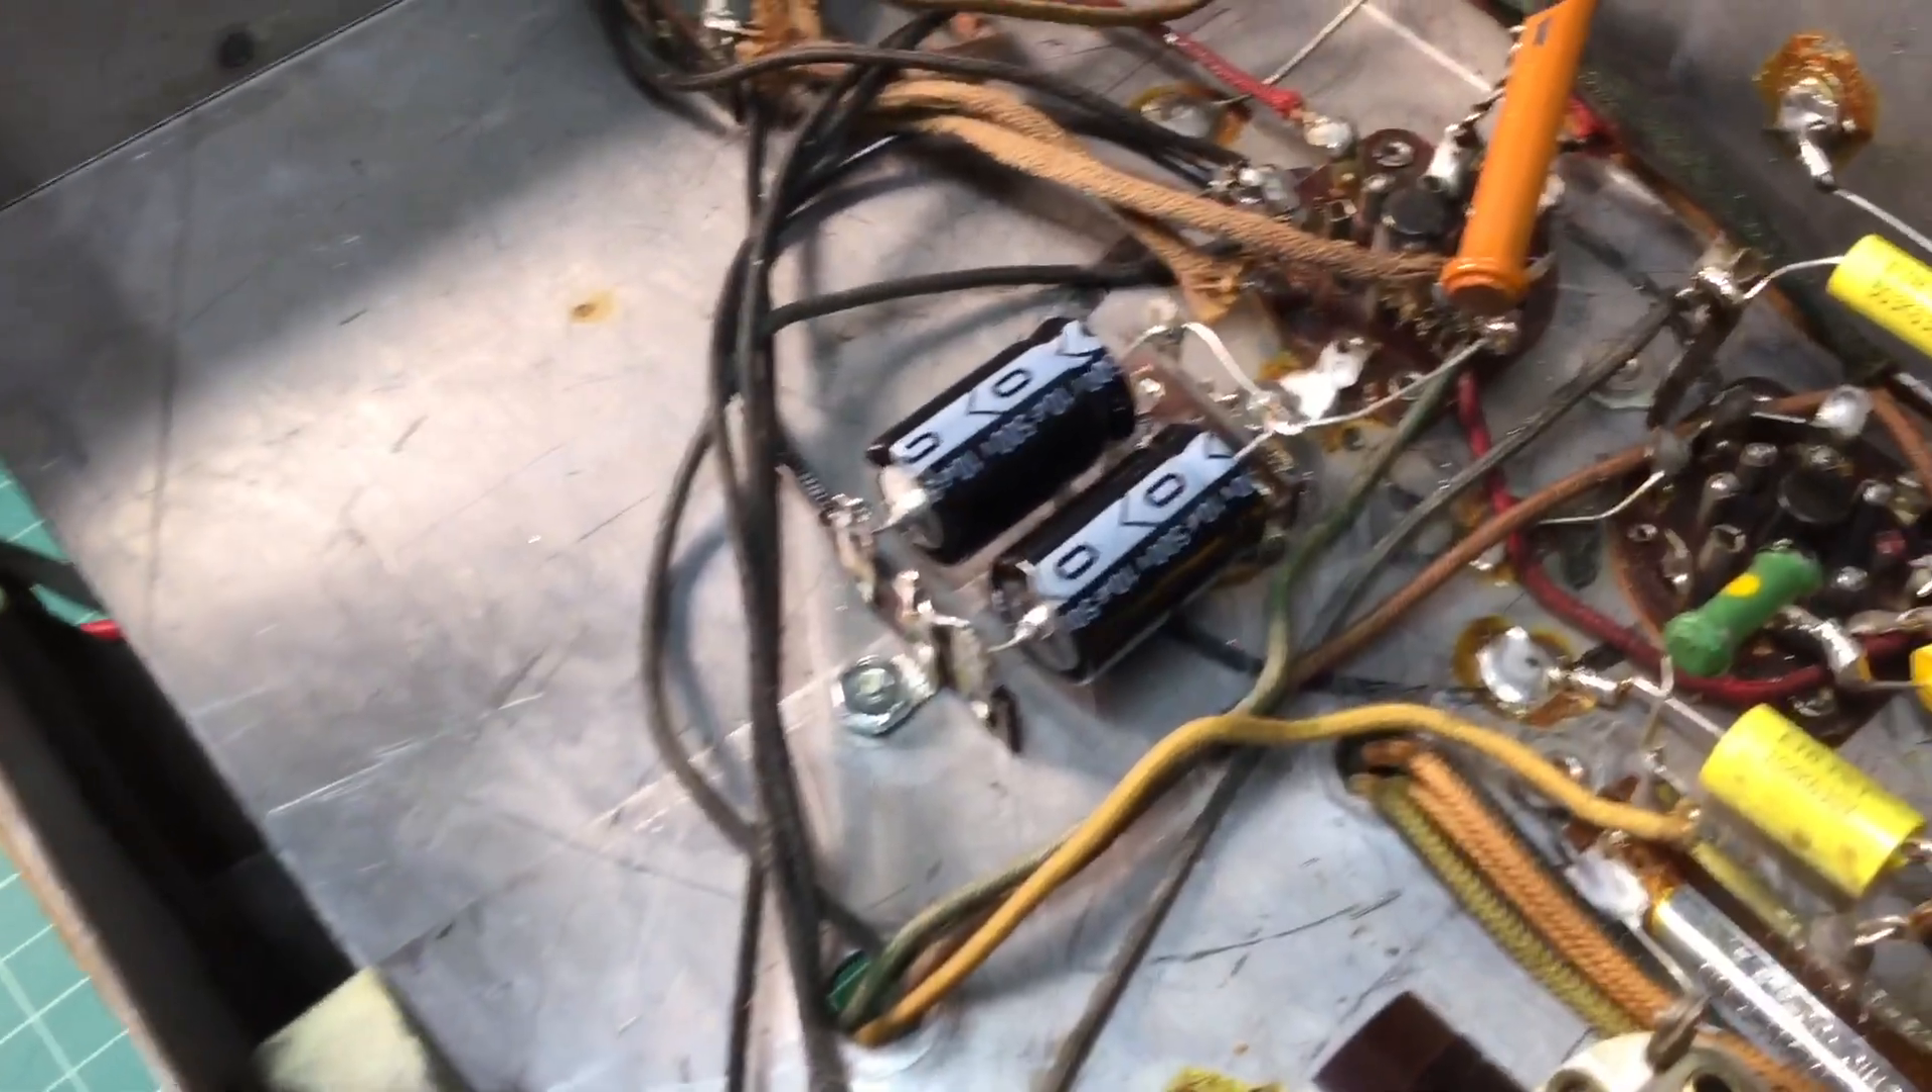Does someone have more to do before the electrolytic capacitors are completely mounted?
No.